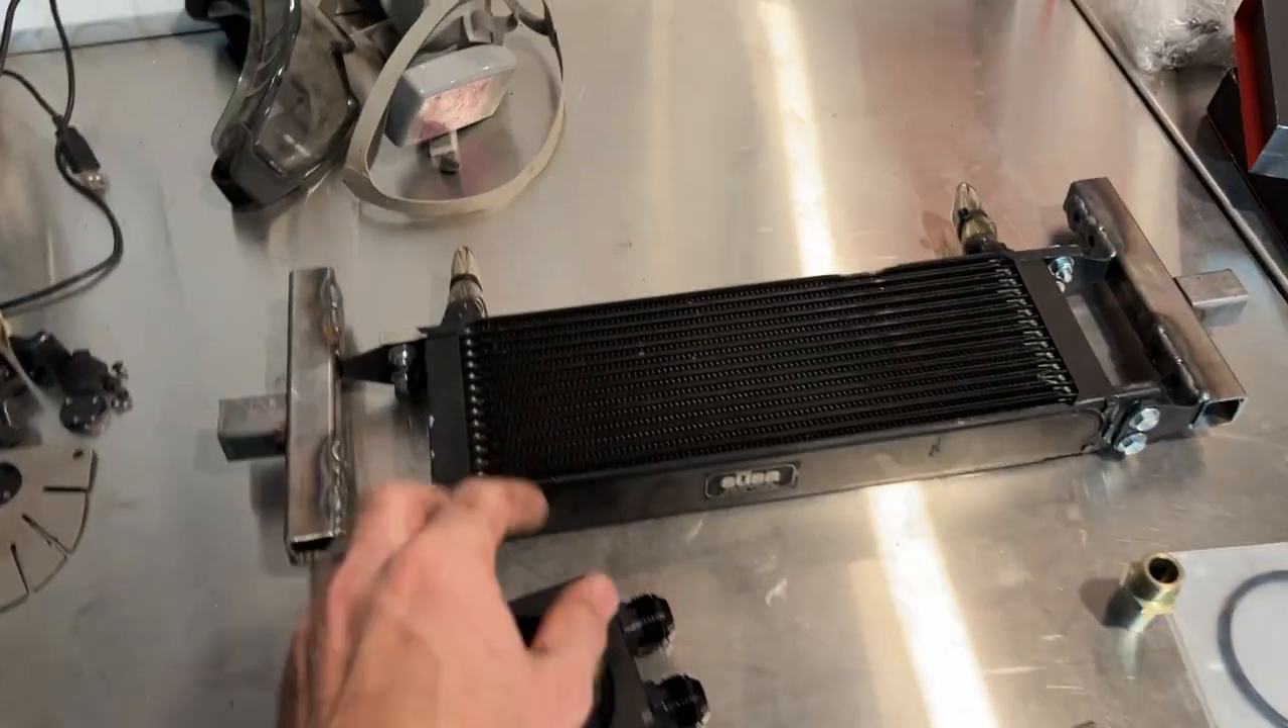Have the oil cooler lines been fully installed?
No.